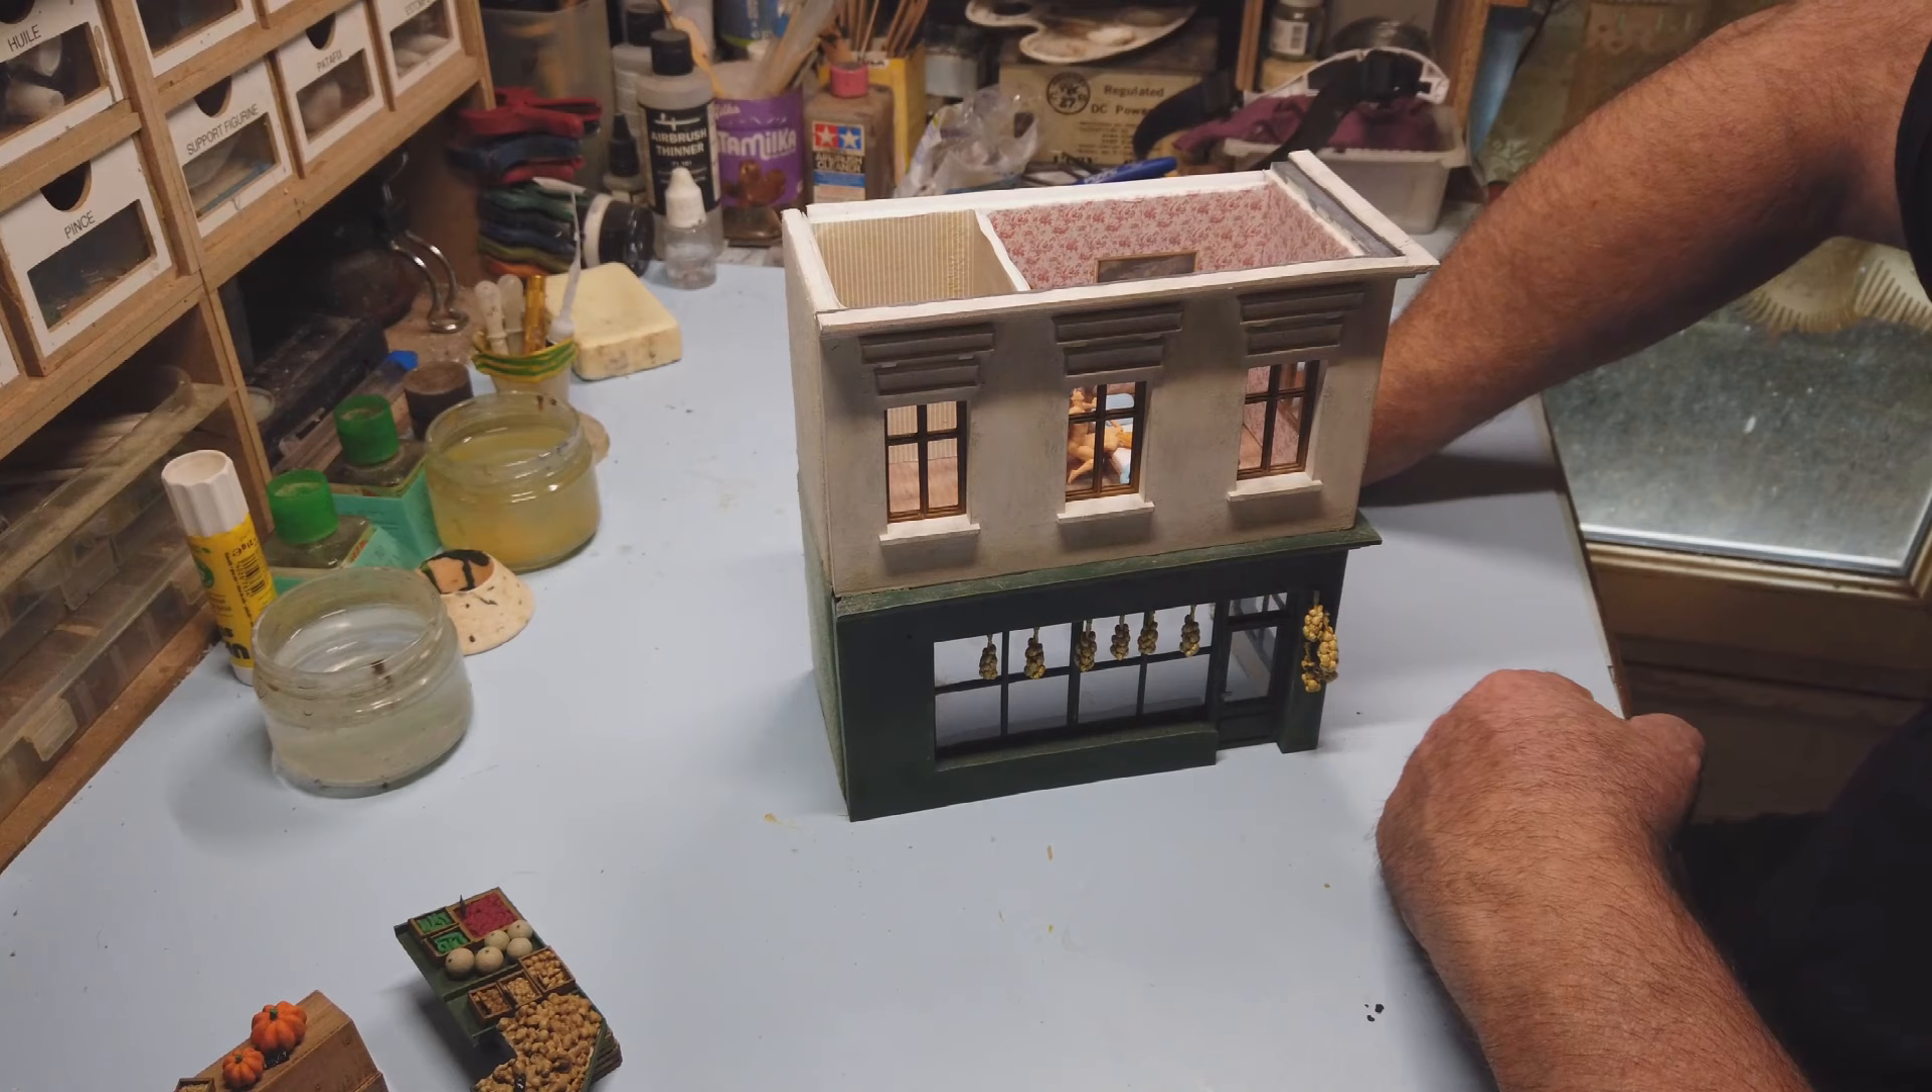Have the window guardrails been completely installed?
No.